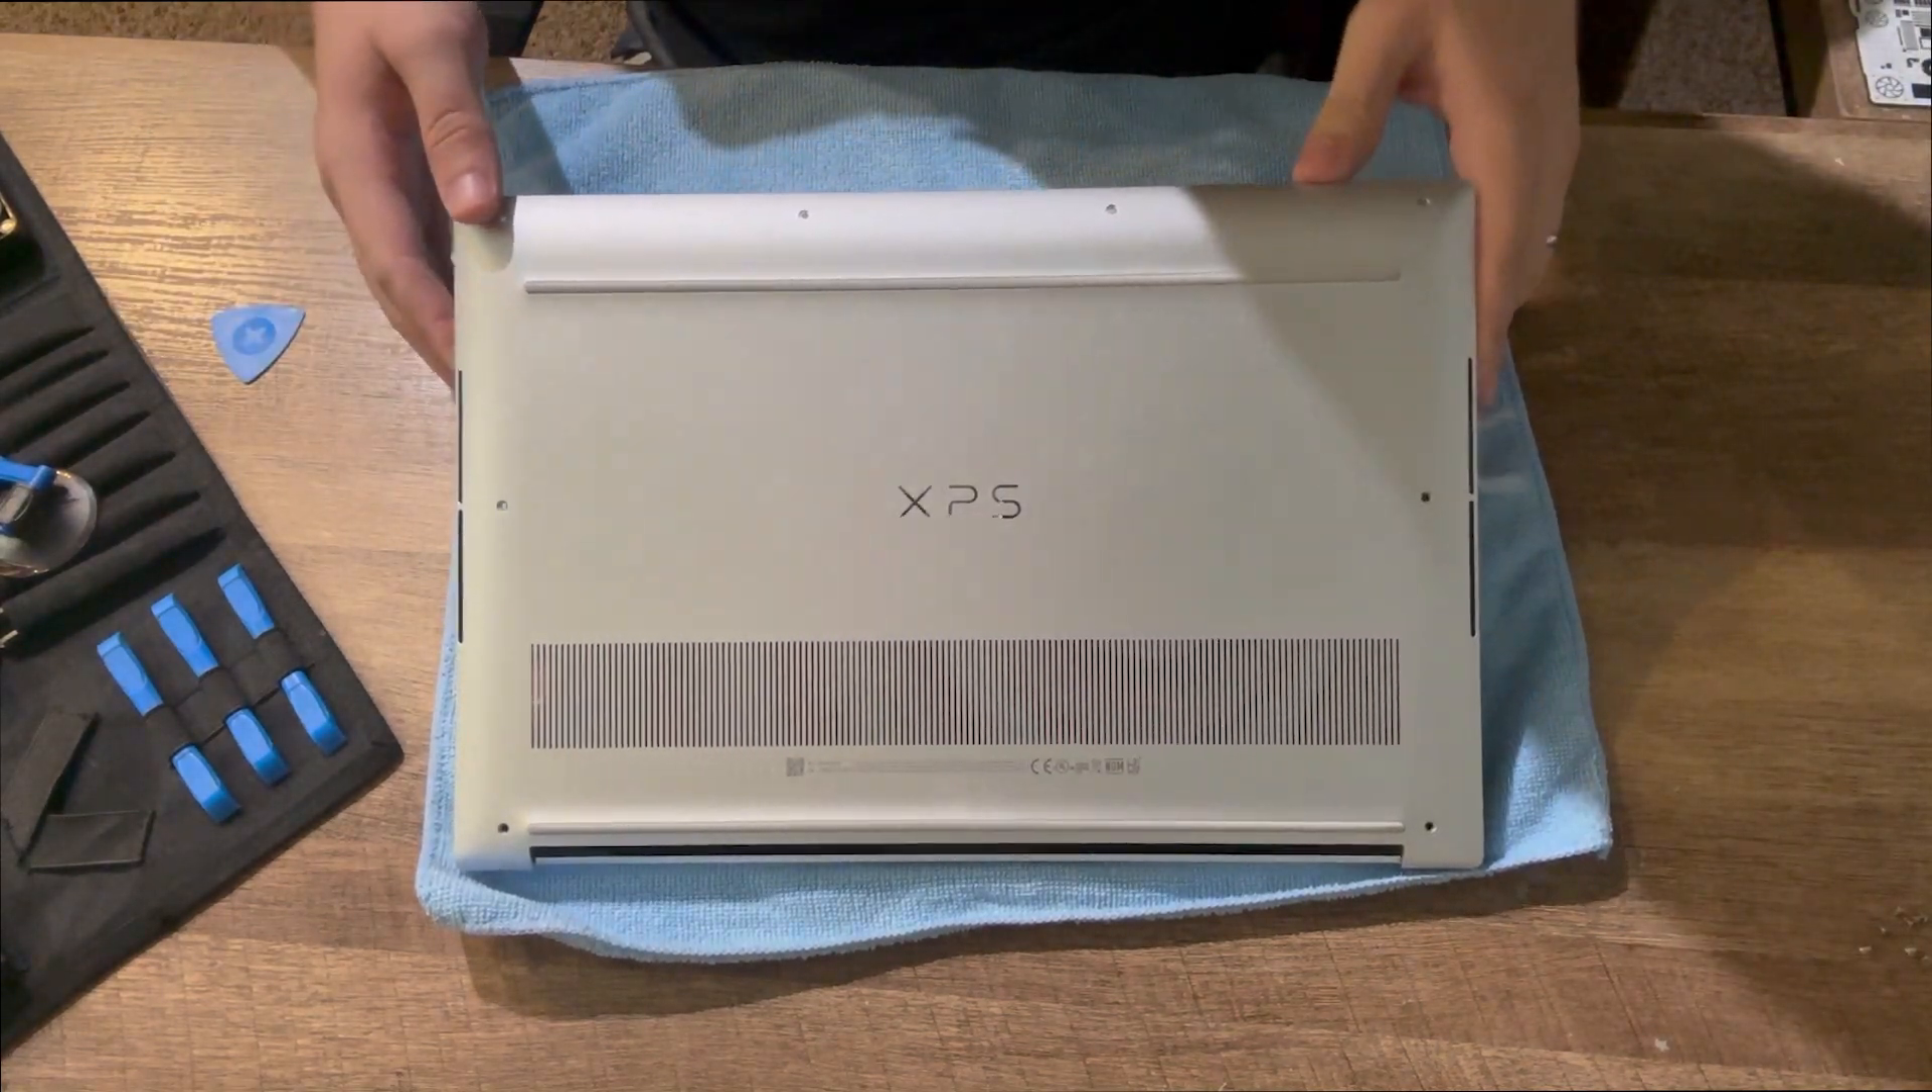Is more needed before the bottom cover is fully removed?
Yes.